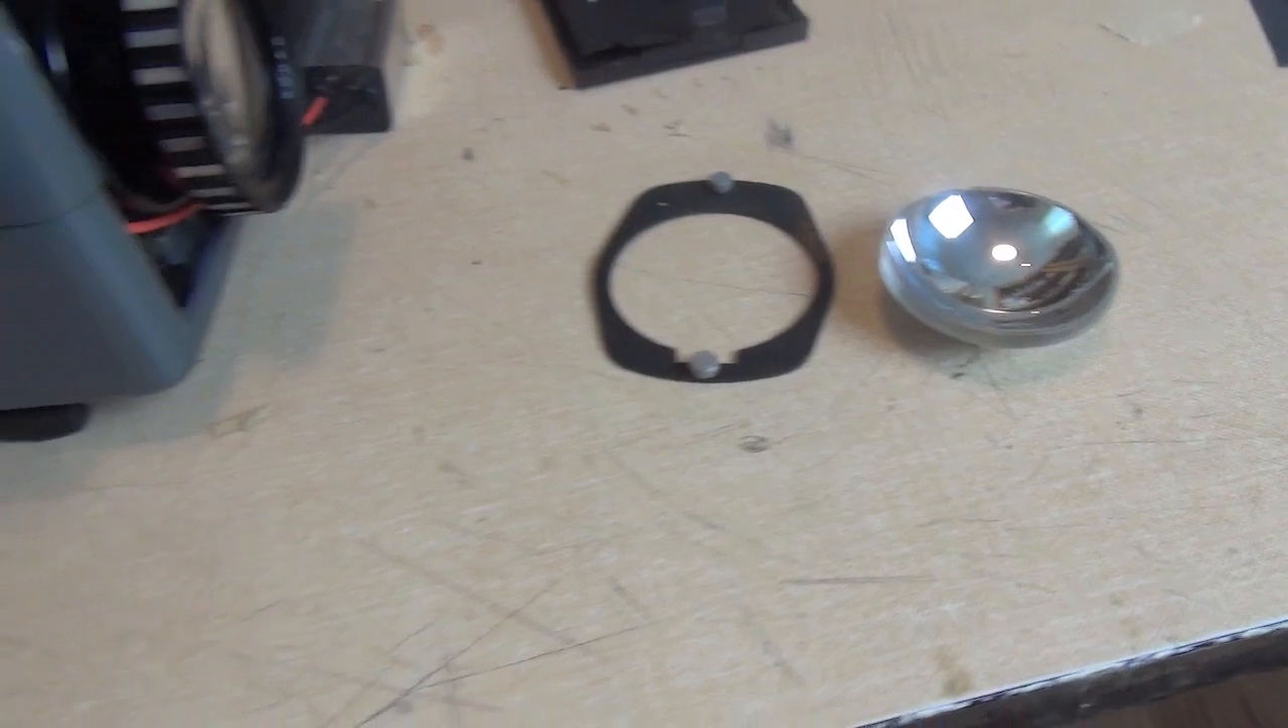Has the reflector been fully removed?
Yes.